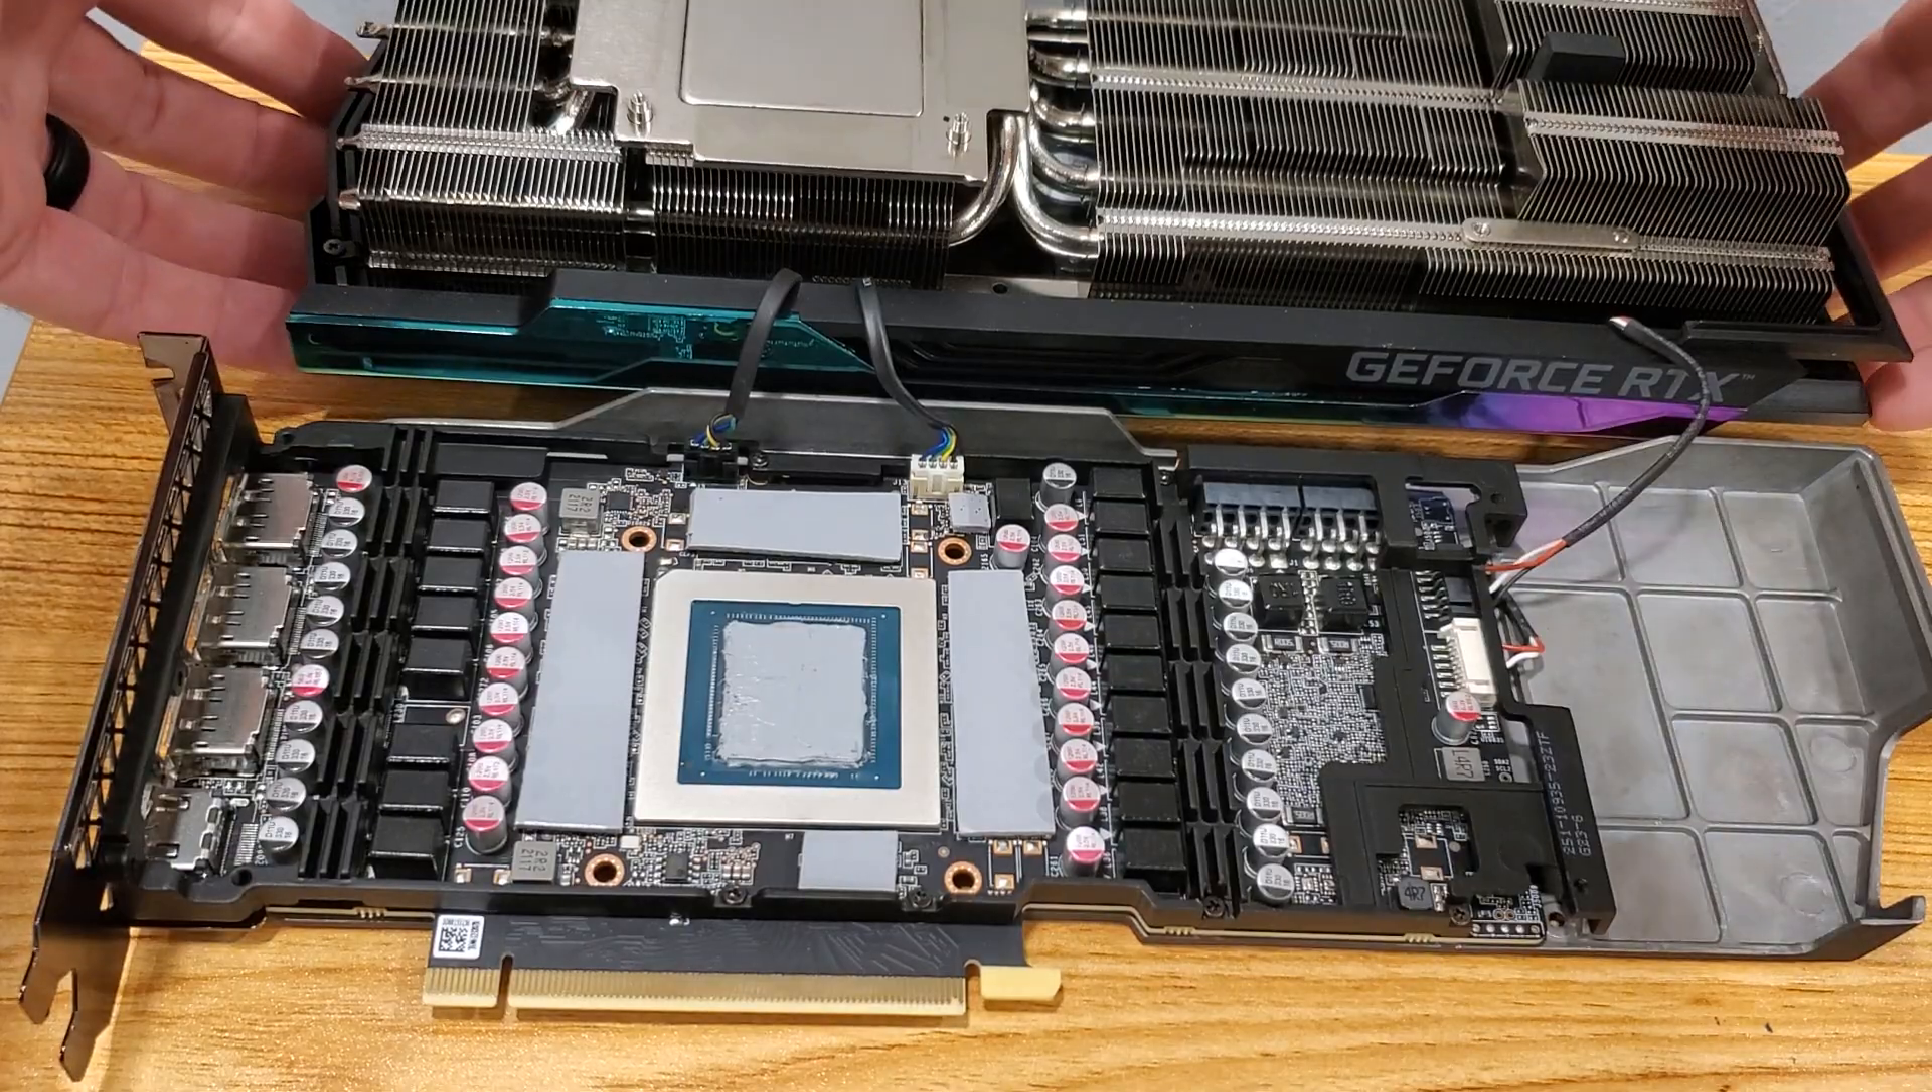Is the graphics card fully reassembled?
No.